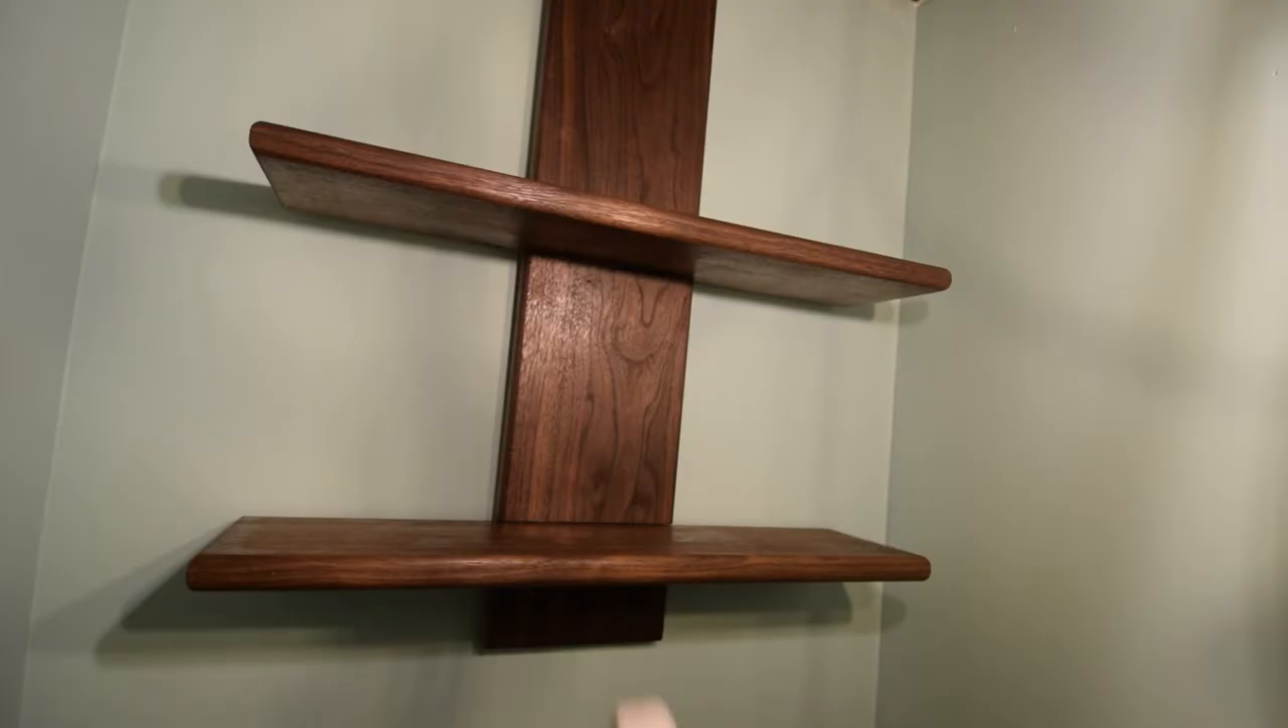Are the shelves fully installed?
Yes.